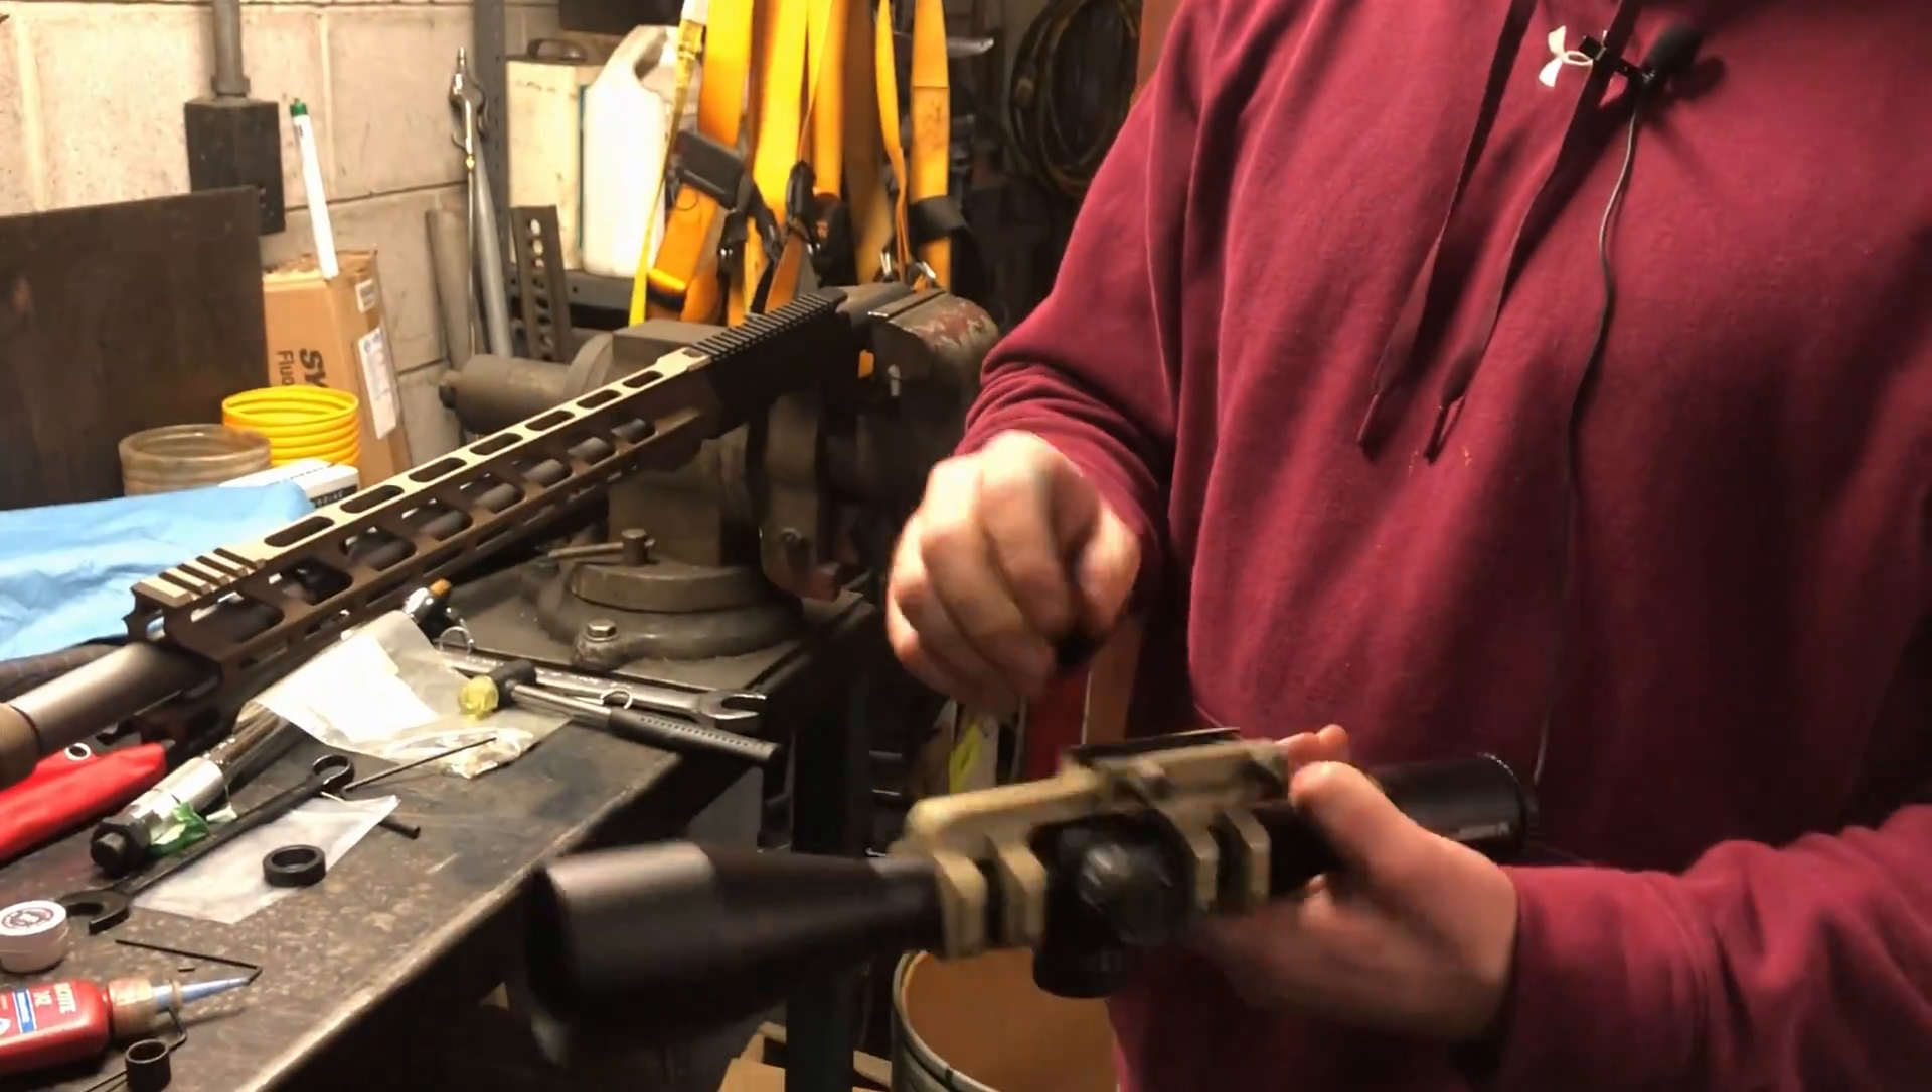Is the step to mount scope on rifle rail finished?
No.